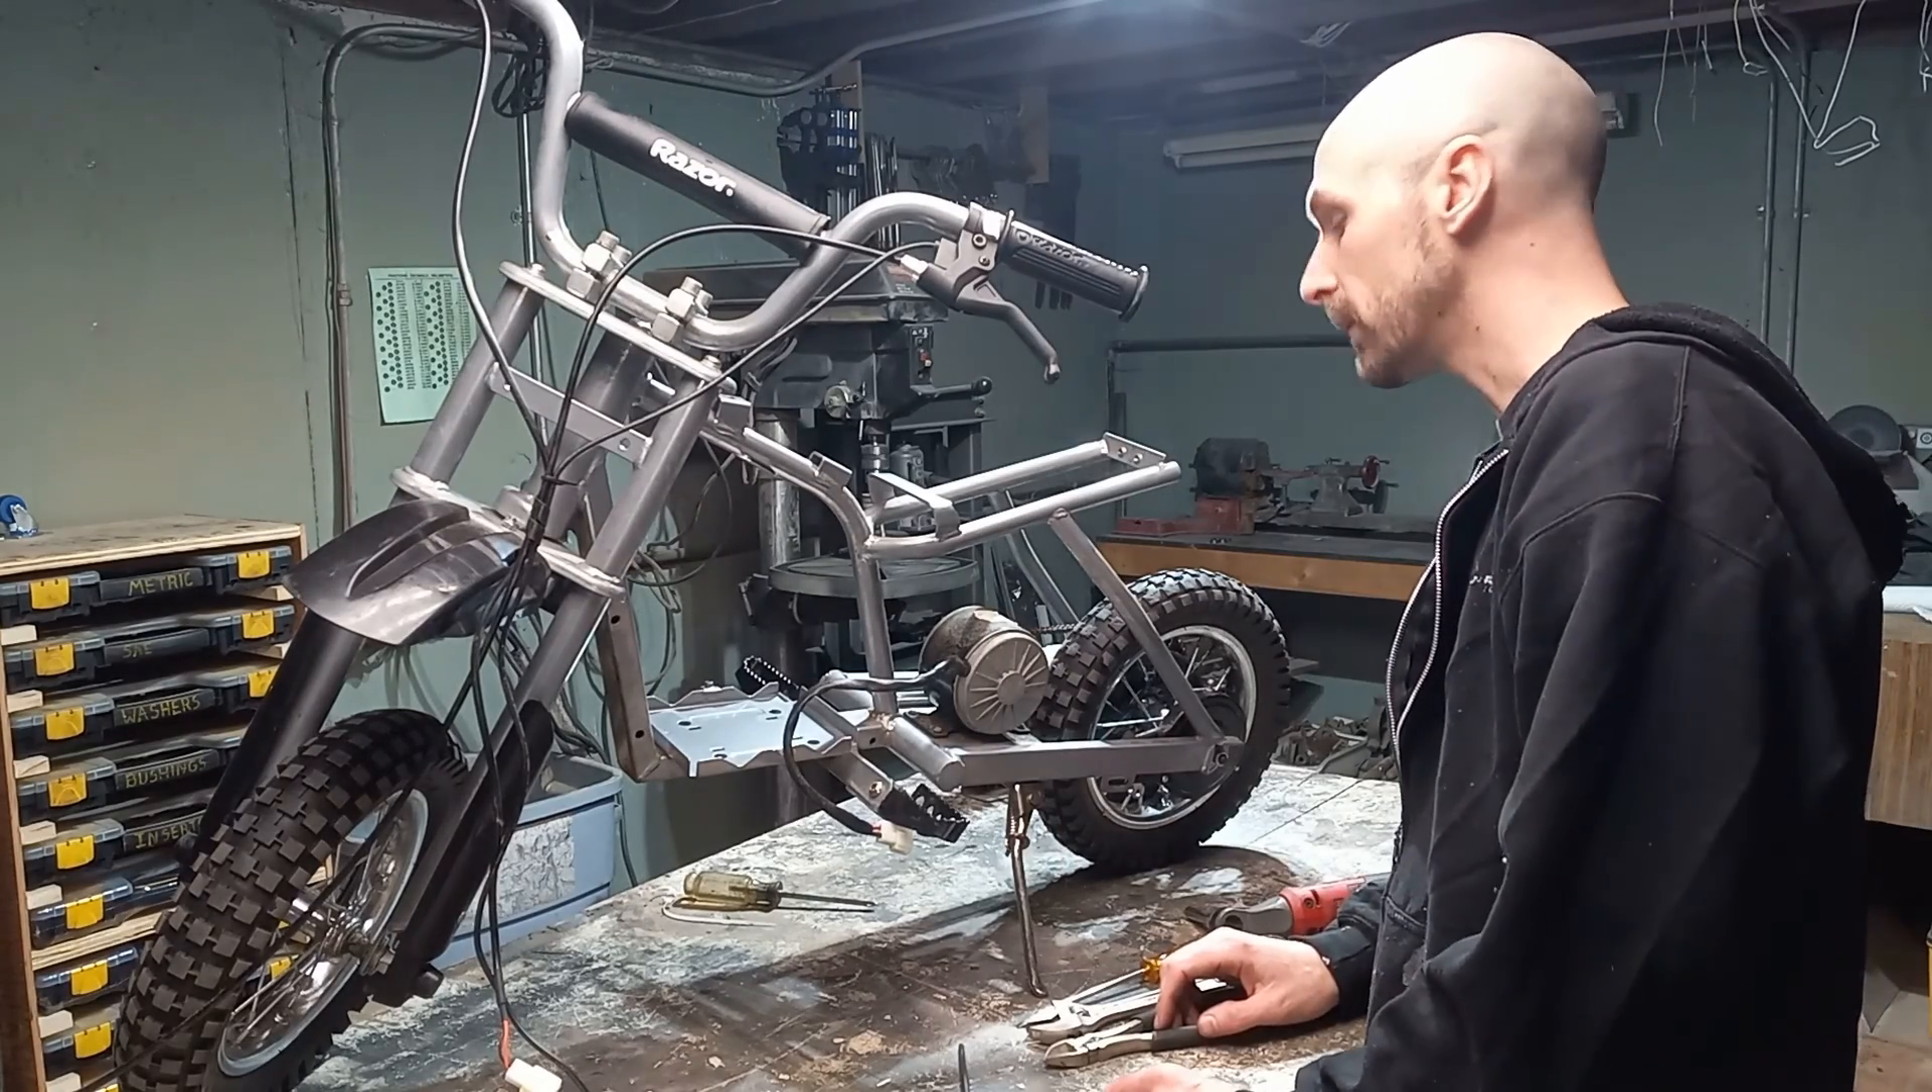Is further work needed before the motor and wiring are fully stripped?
Yes.